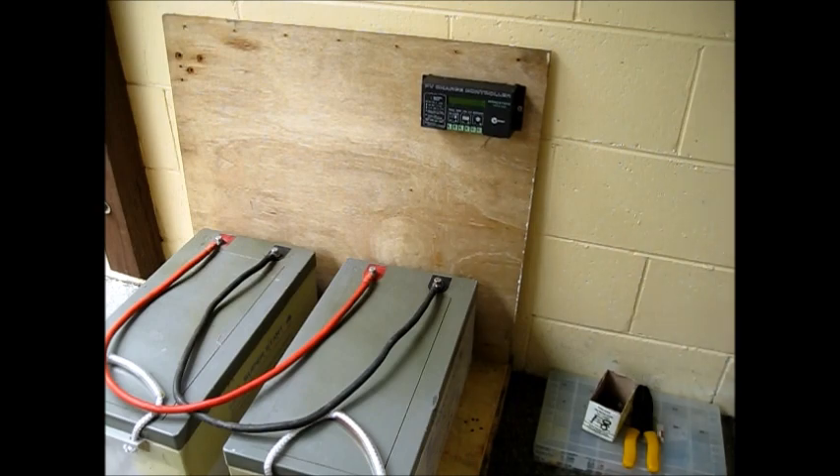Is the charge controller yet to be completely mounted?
No.